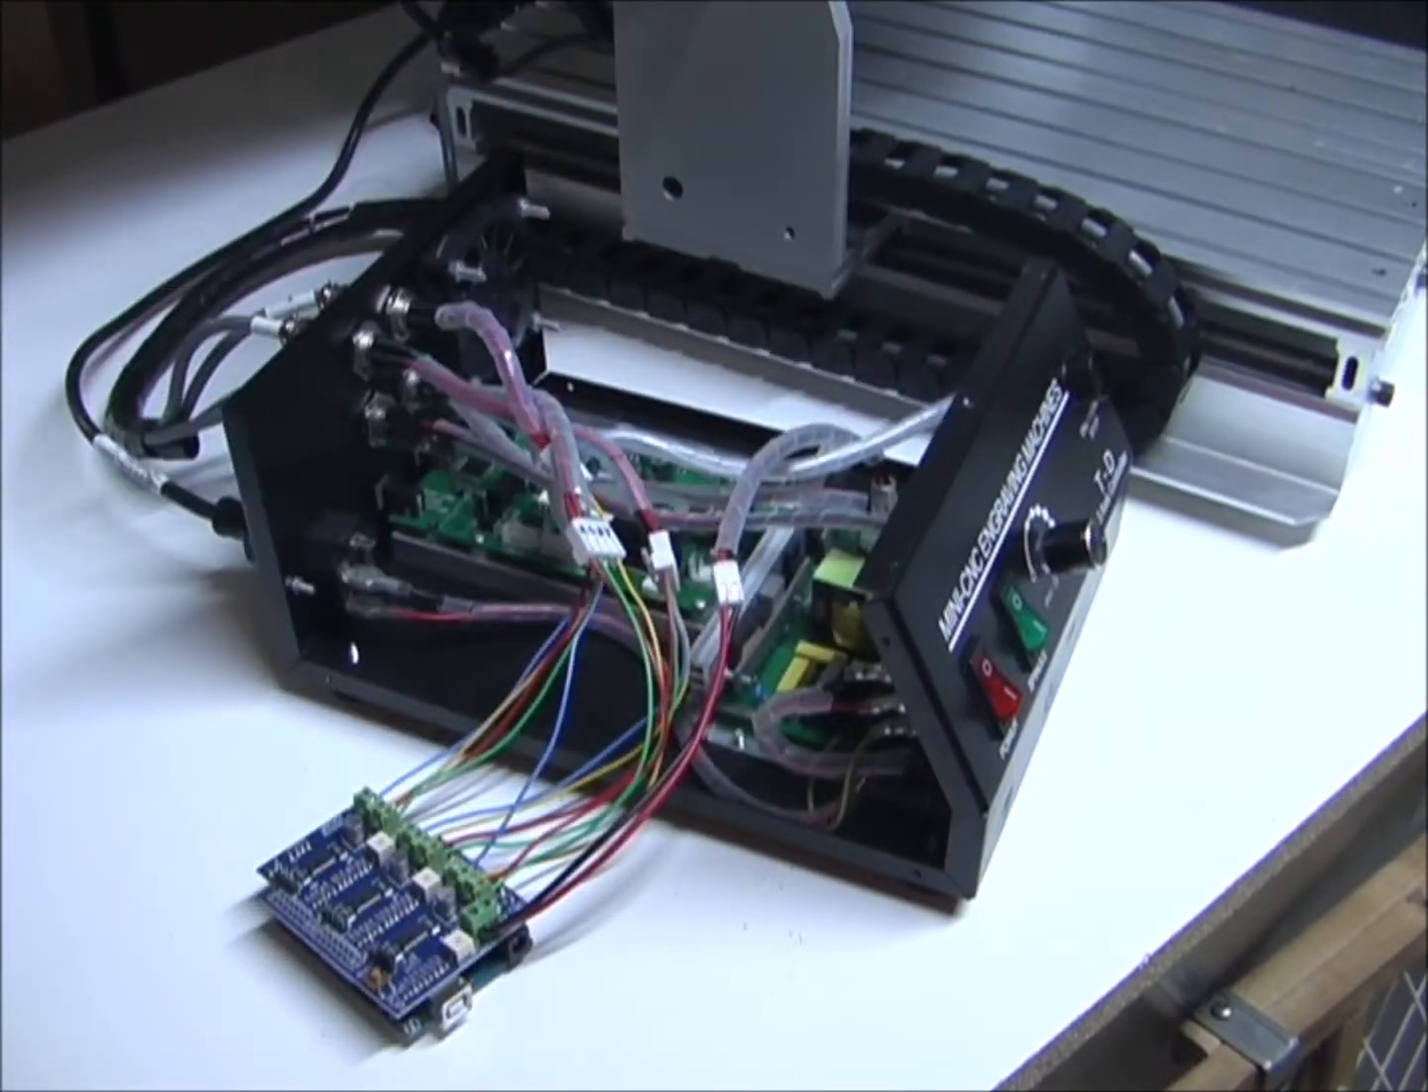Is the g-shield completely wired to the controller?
Yes.